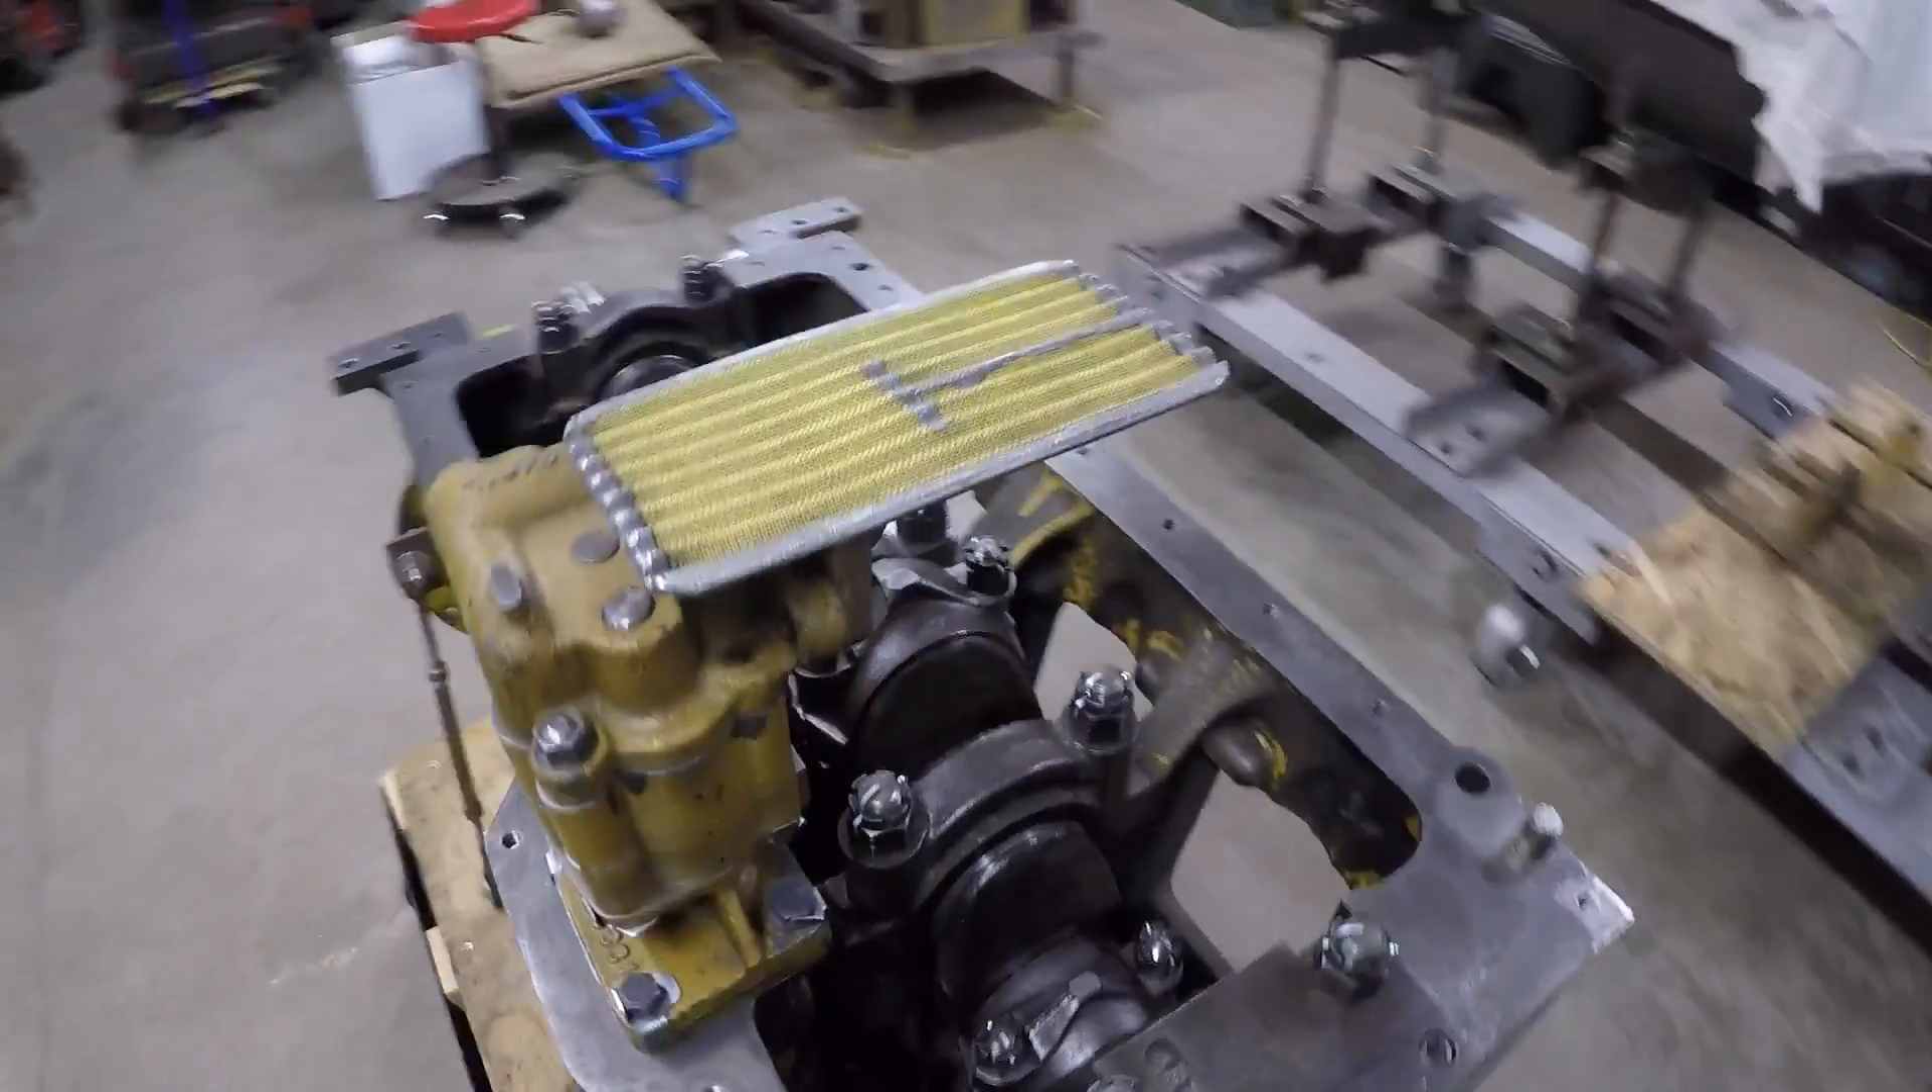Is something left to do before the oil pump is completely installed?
No.